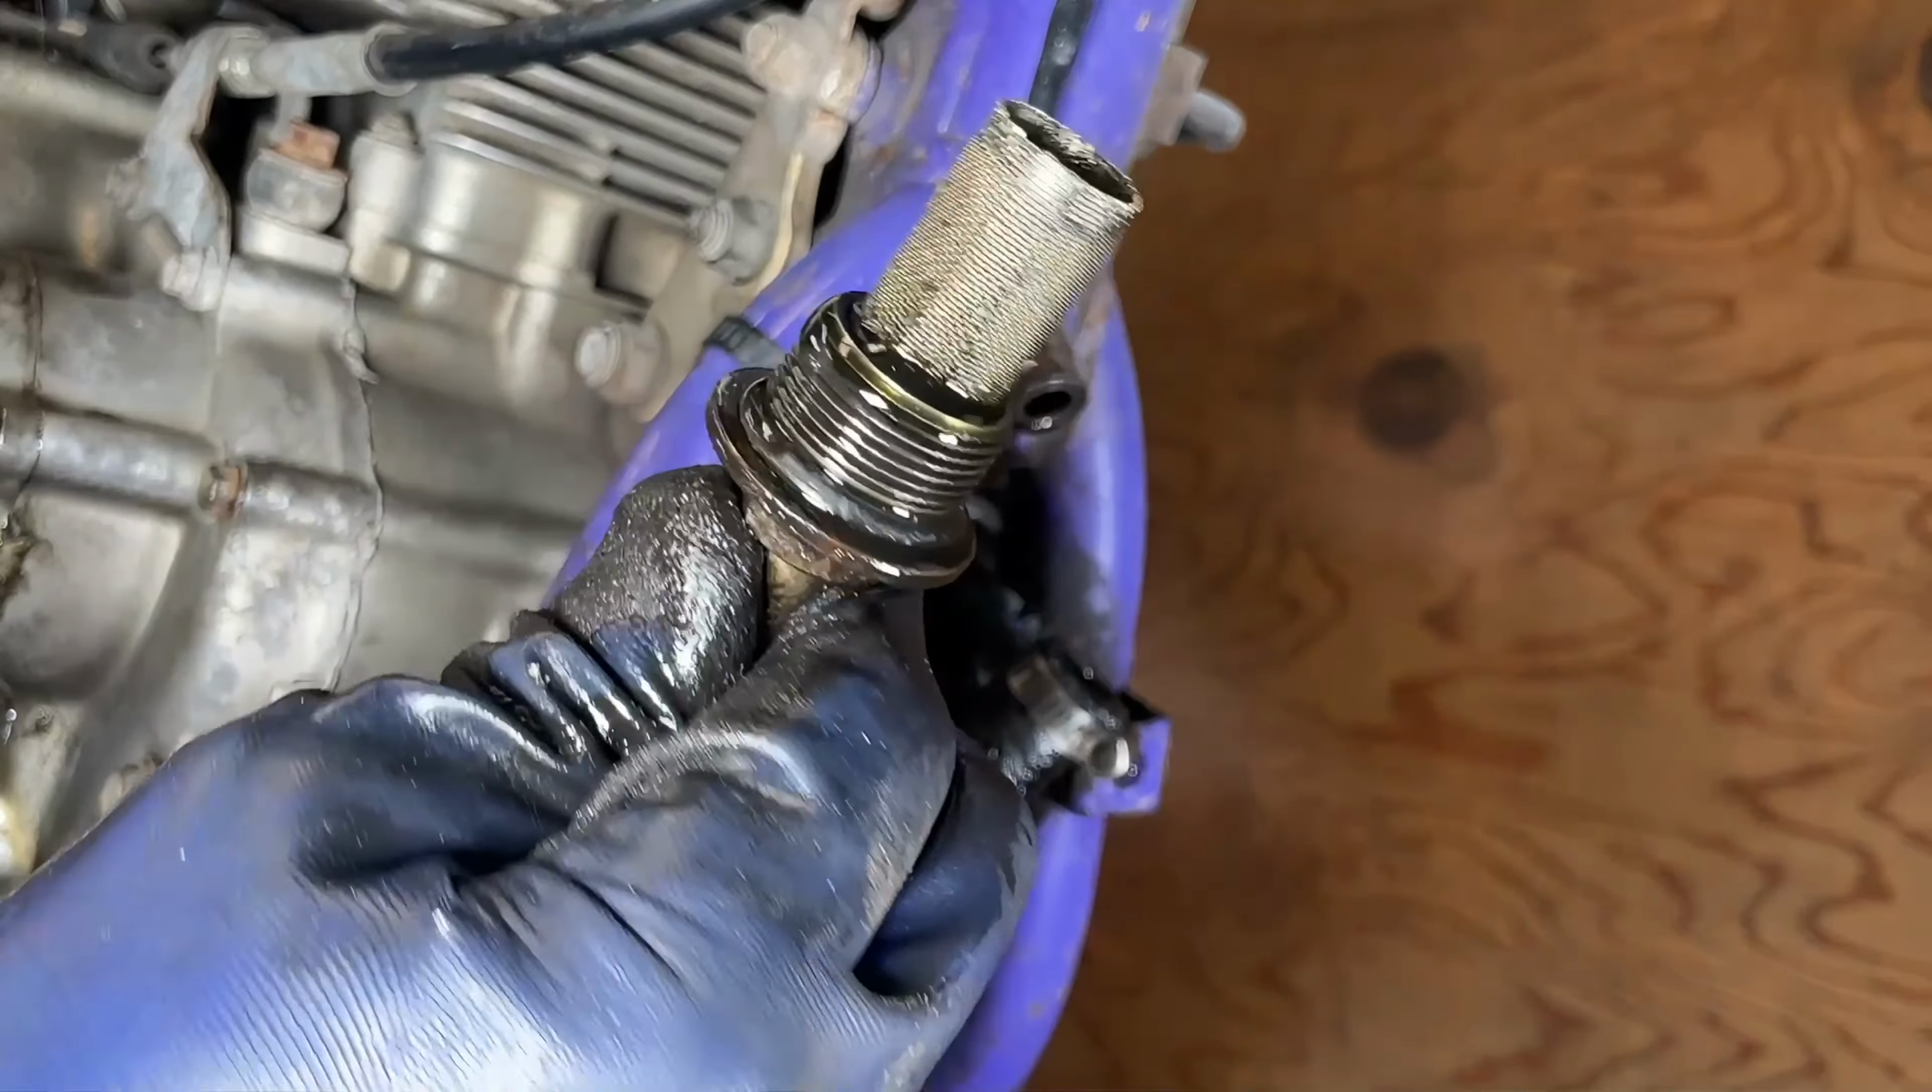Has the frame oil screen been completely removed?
Yes.